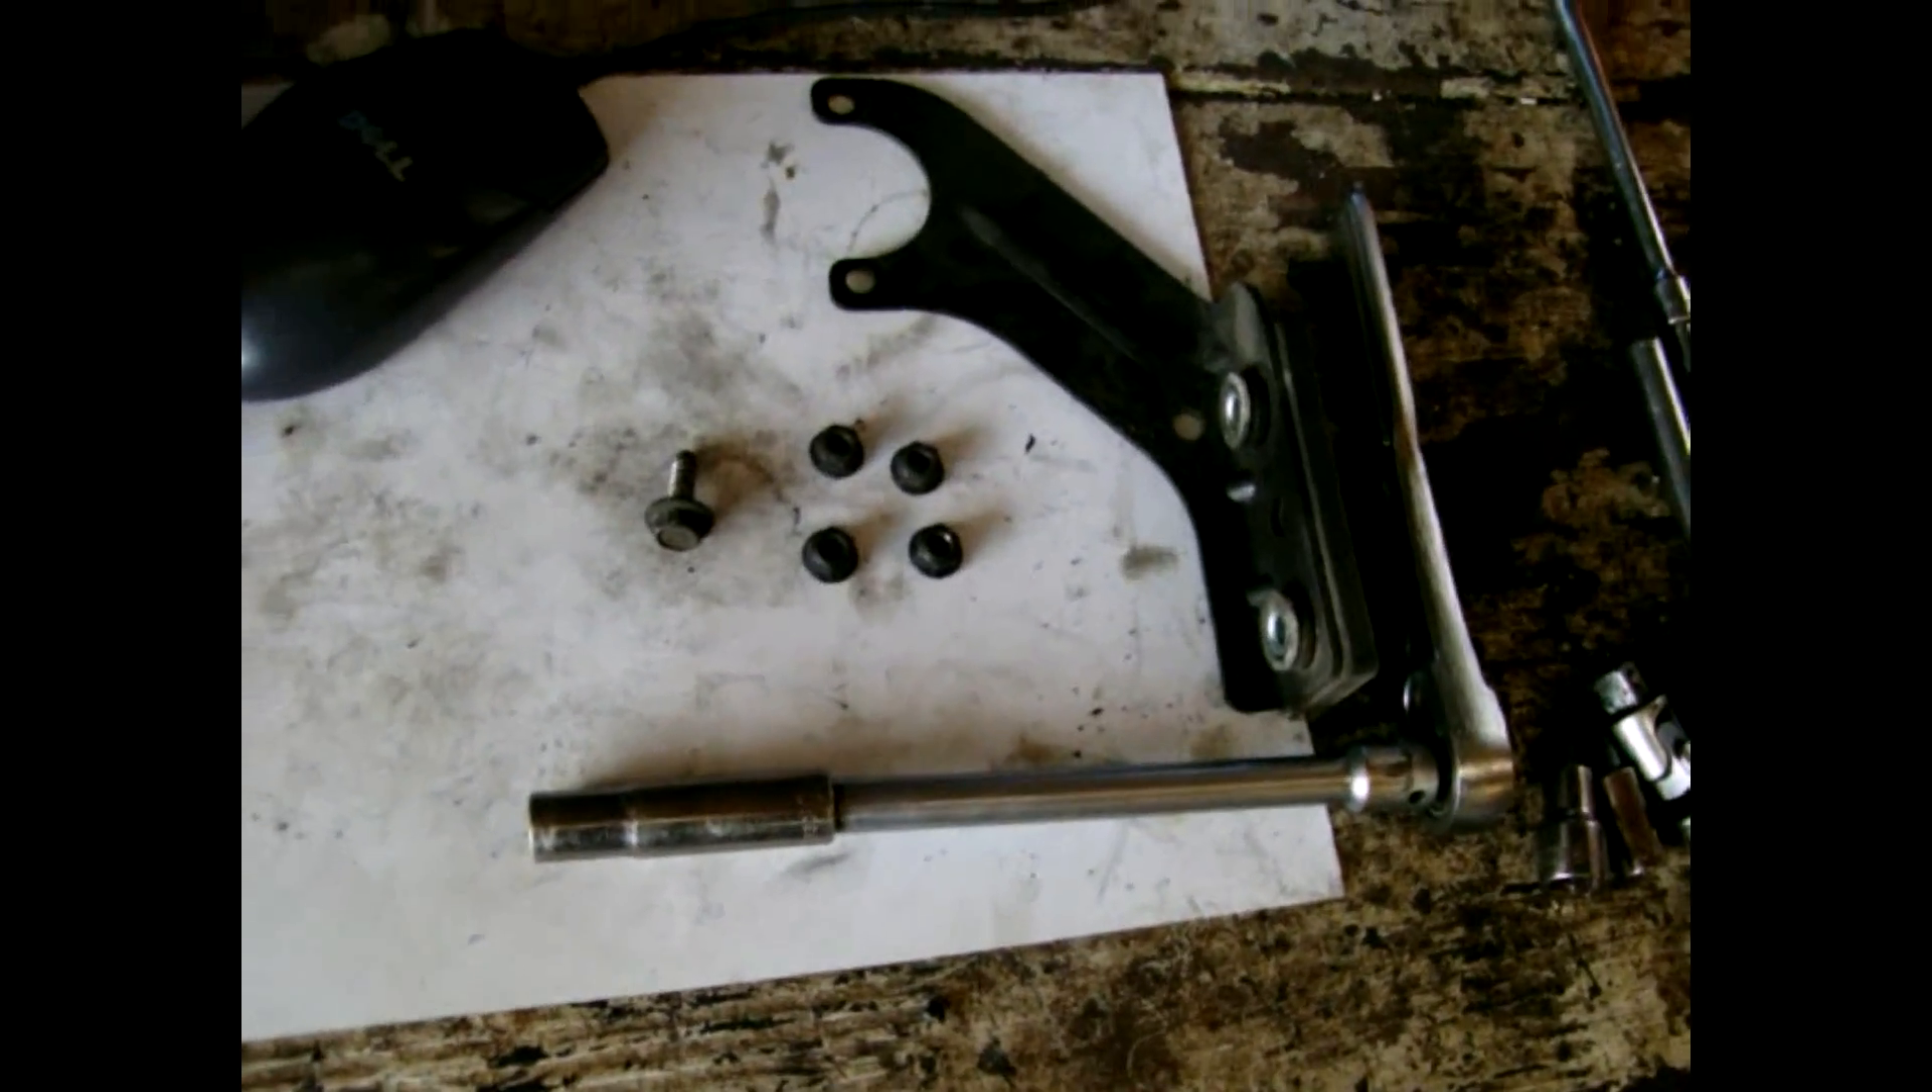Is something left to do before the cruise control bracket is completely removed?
No.